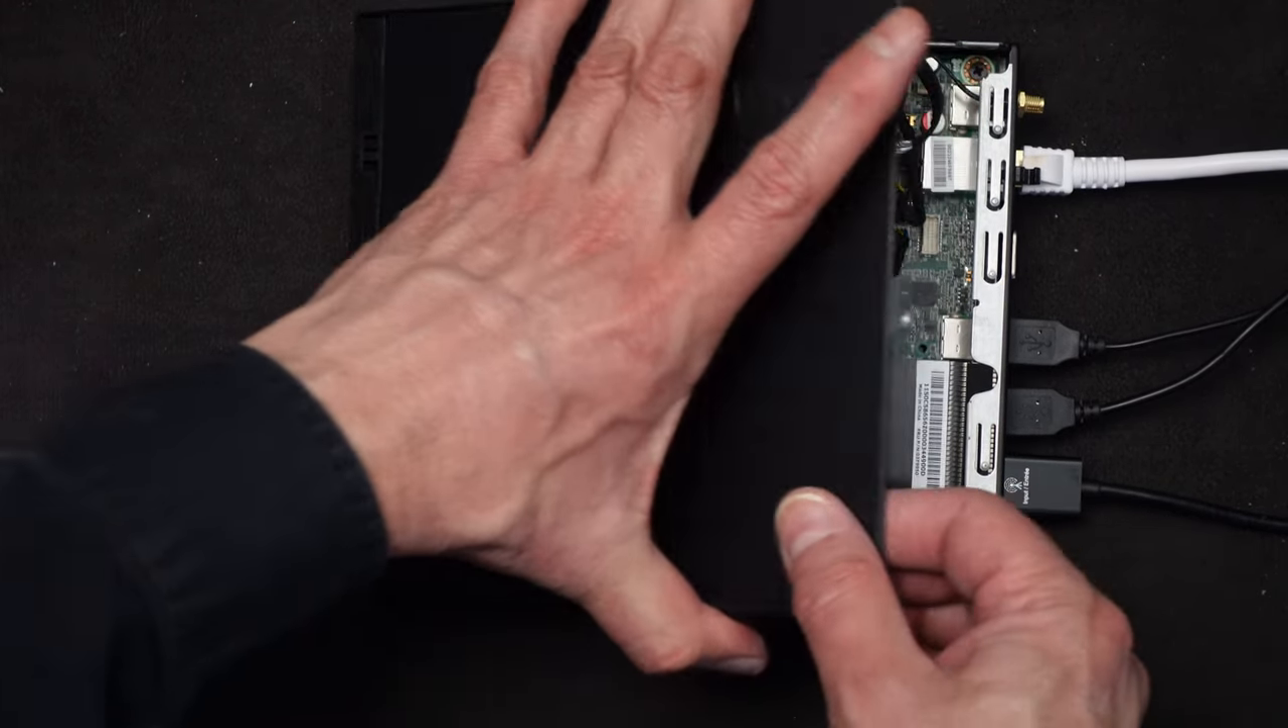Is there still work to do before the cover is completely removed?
Yes.